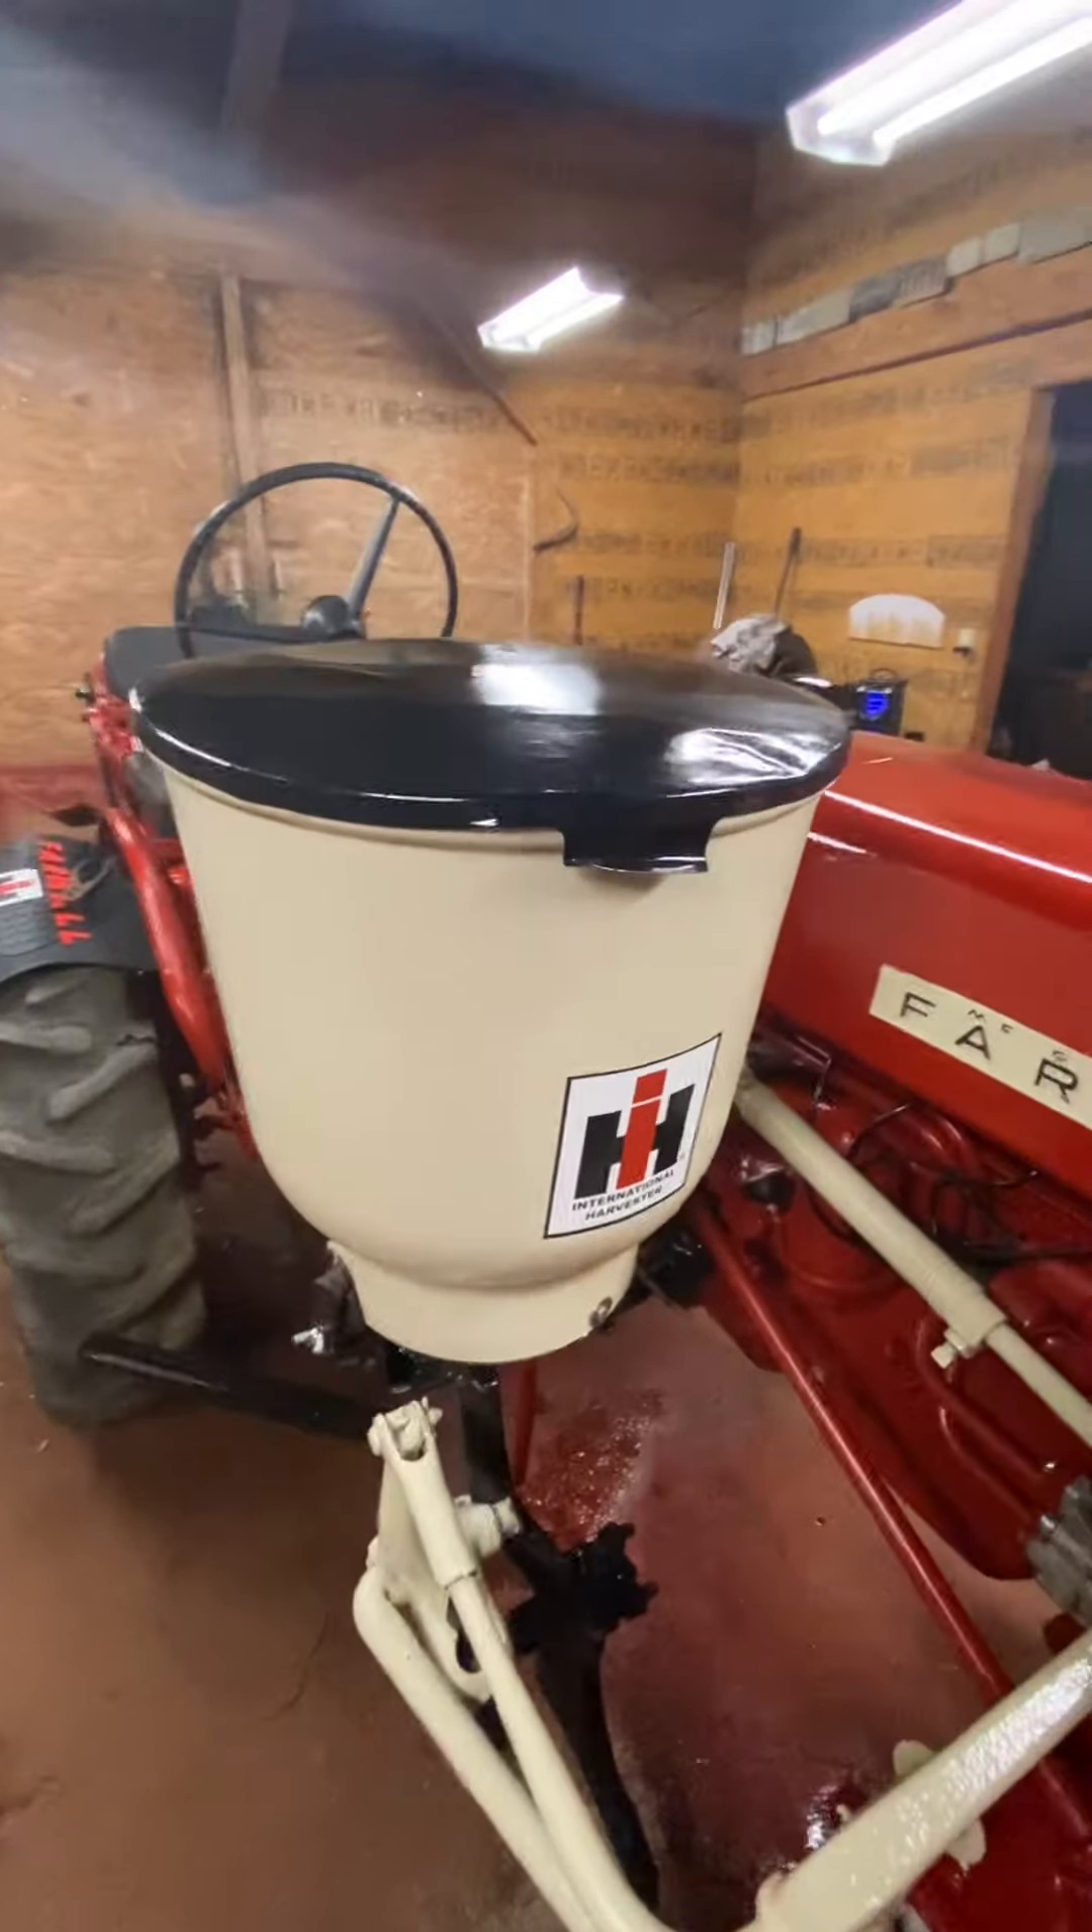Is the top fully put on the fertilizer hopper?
Yes.